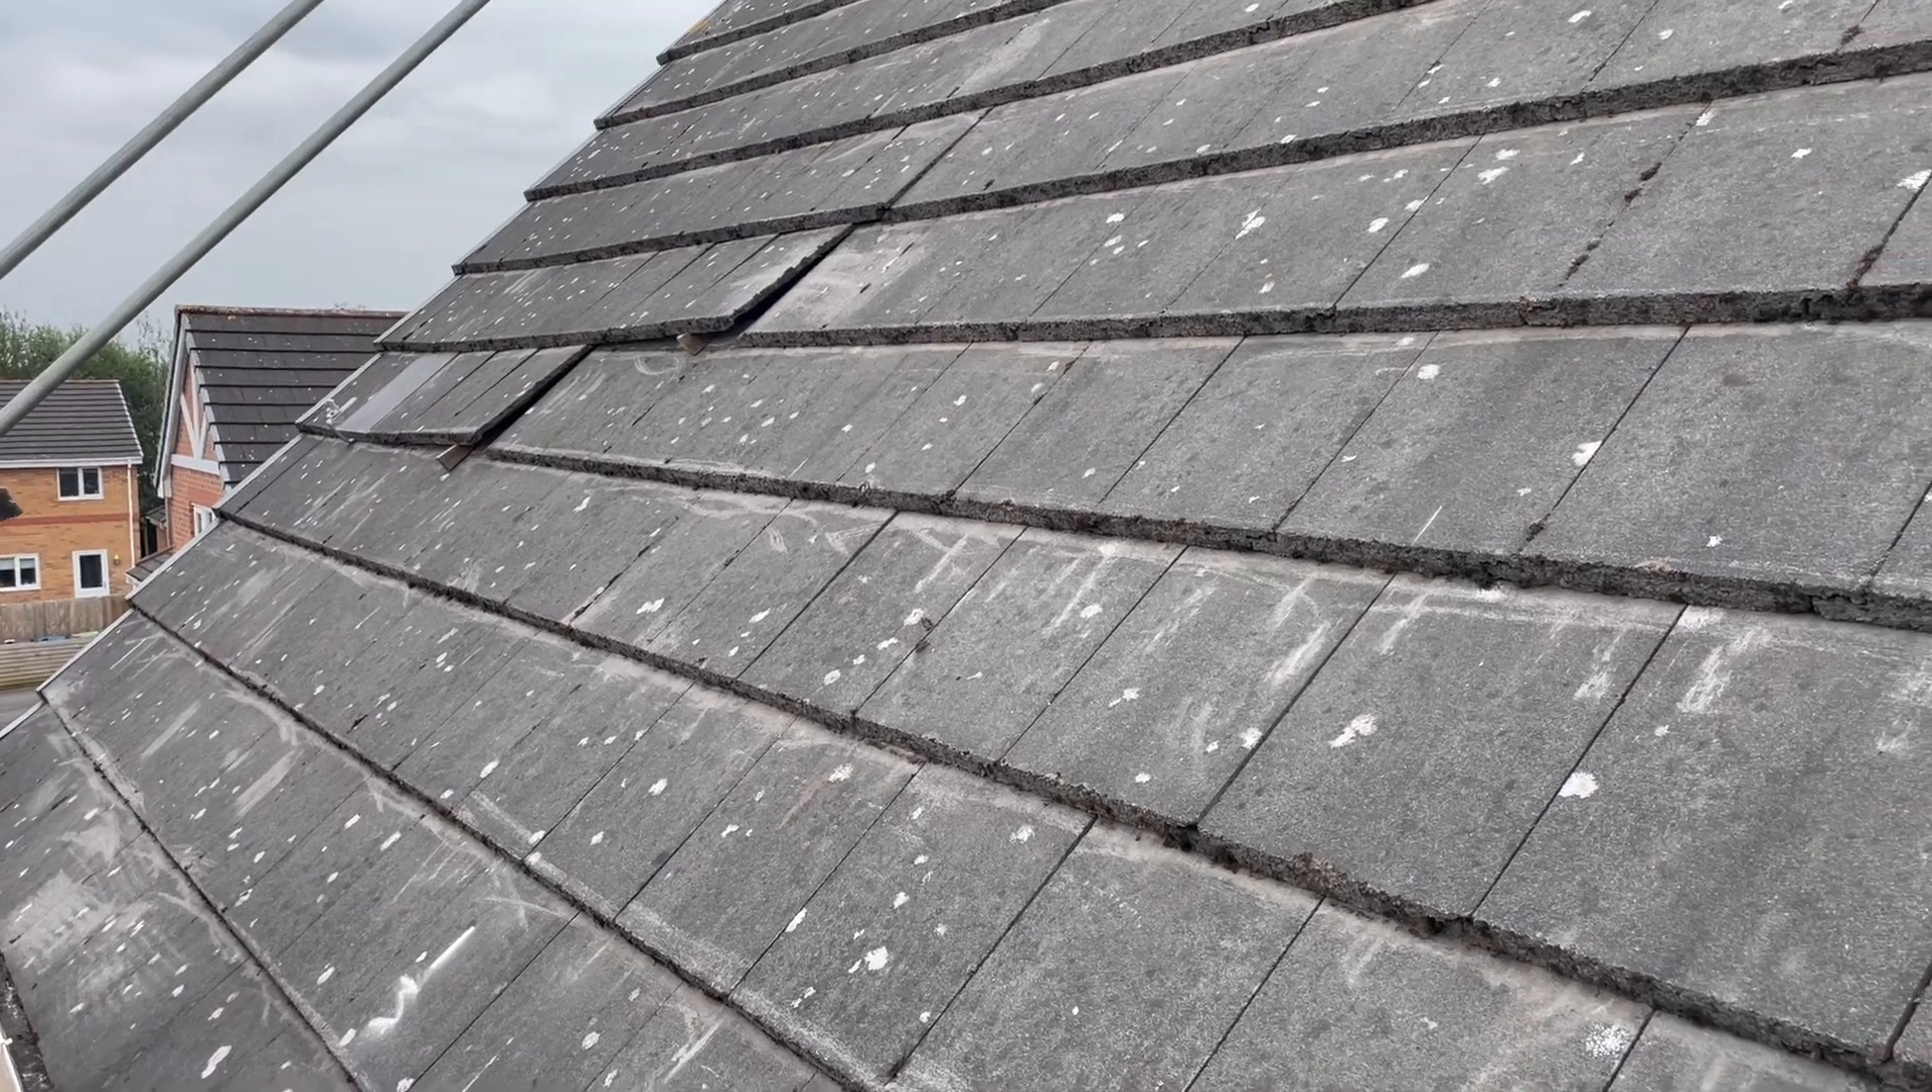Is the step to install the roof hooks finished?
No.